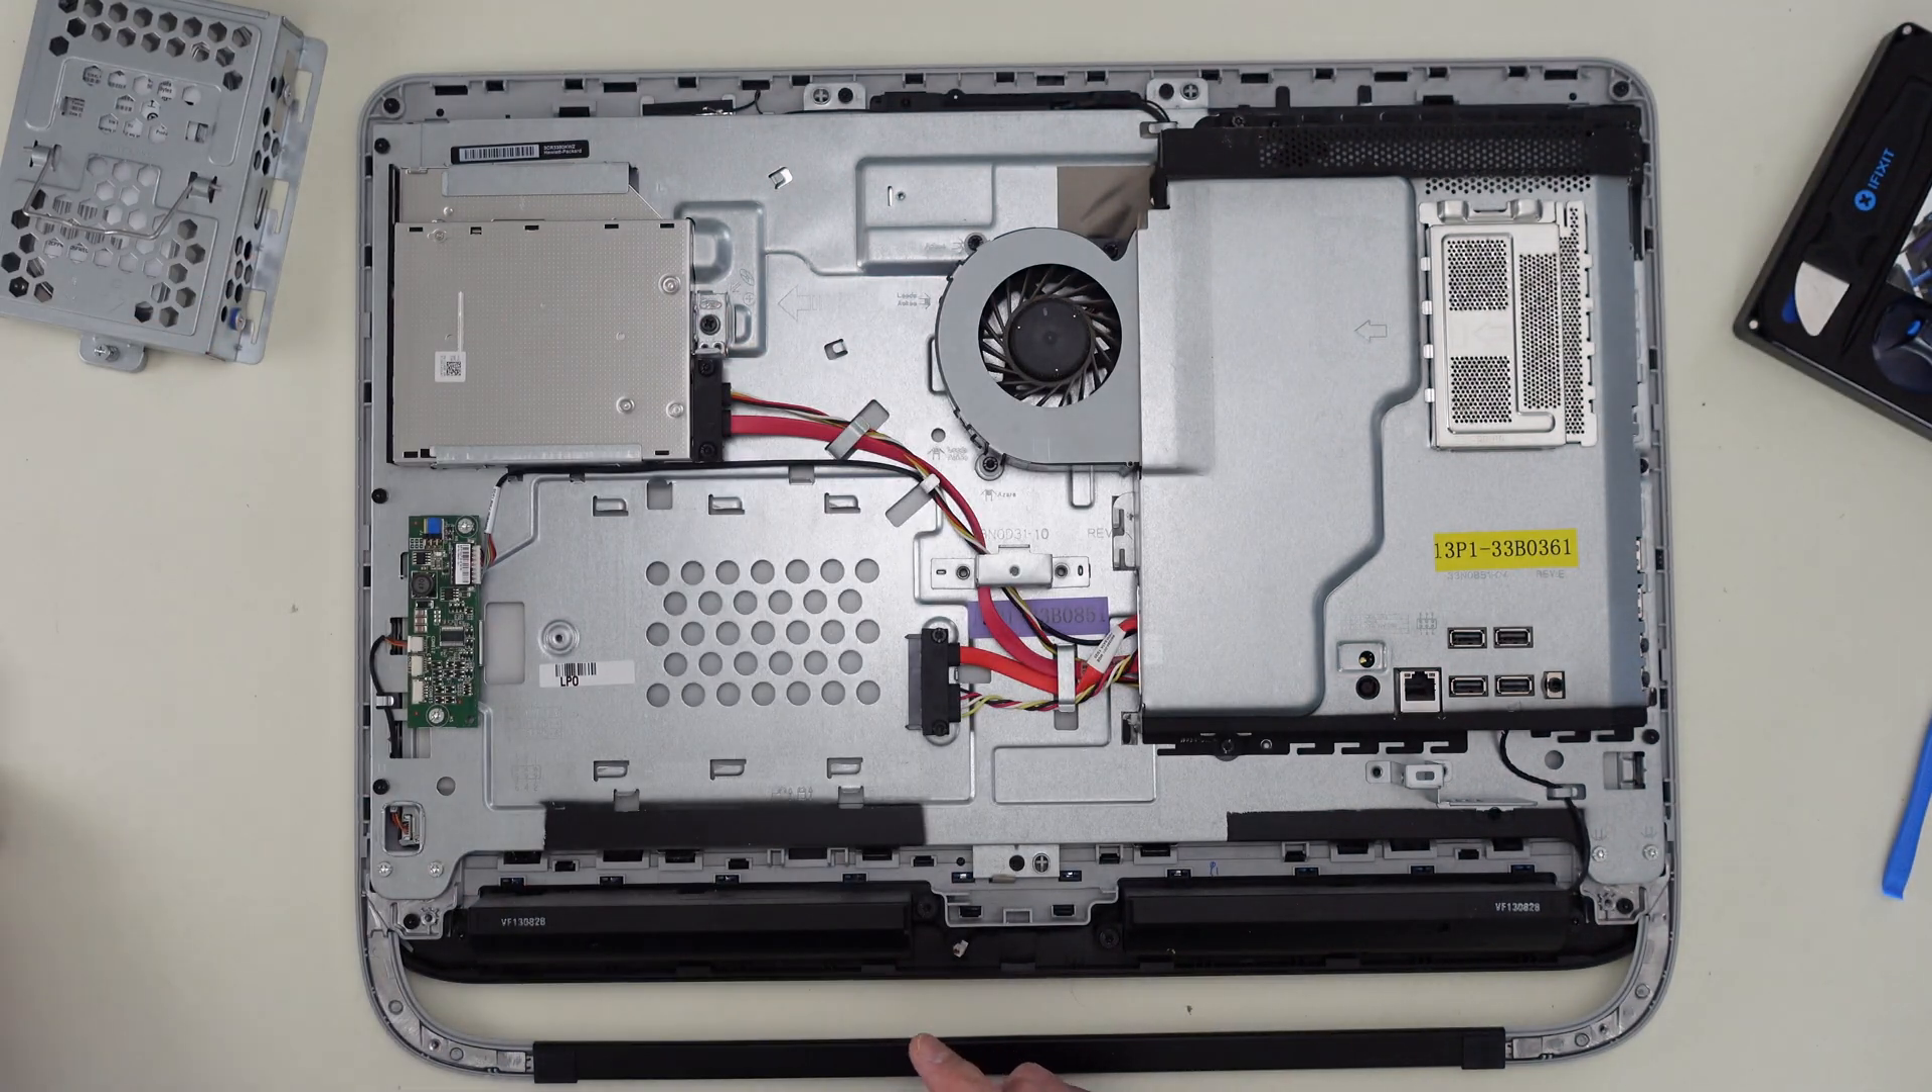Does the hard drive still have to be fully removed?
No.